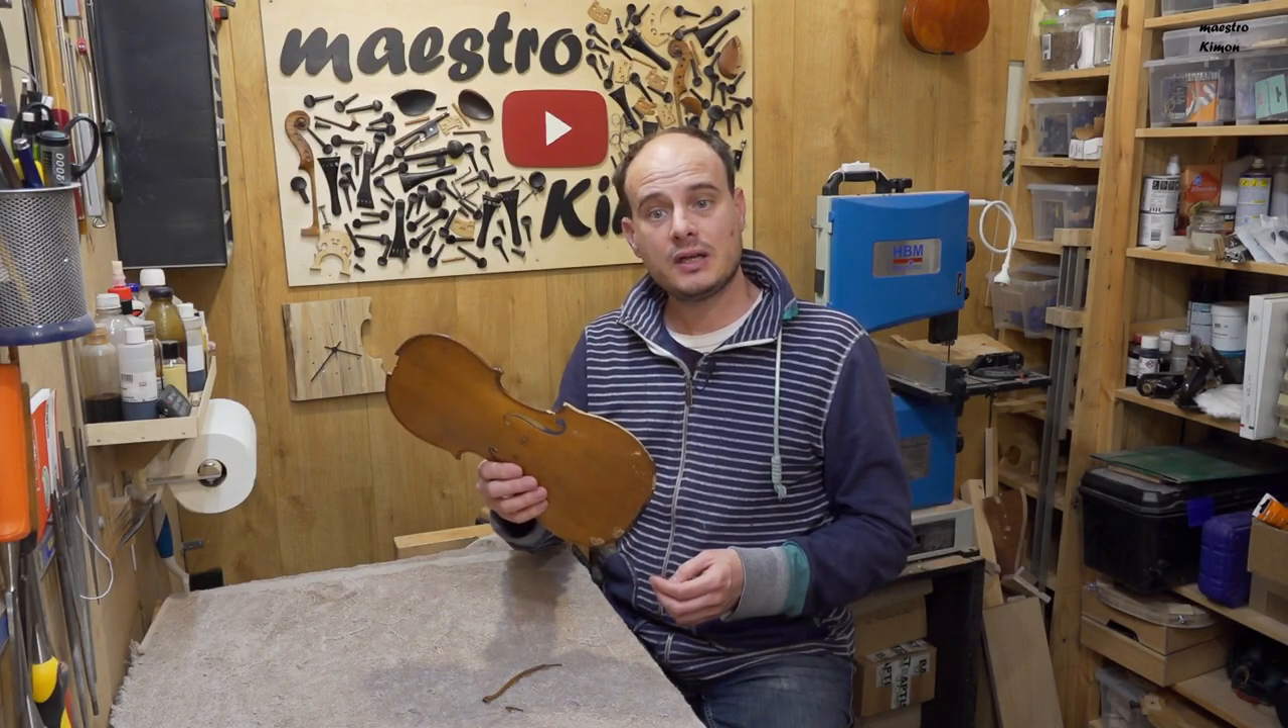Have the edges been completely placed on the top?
No.